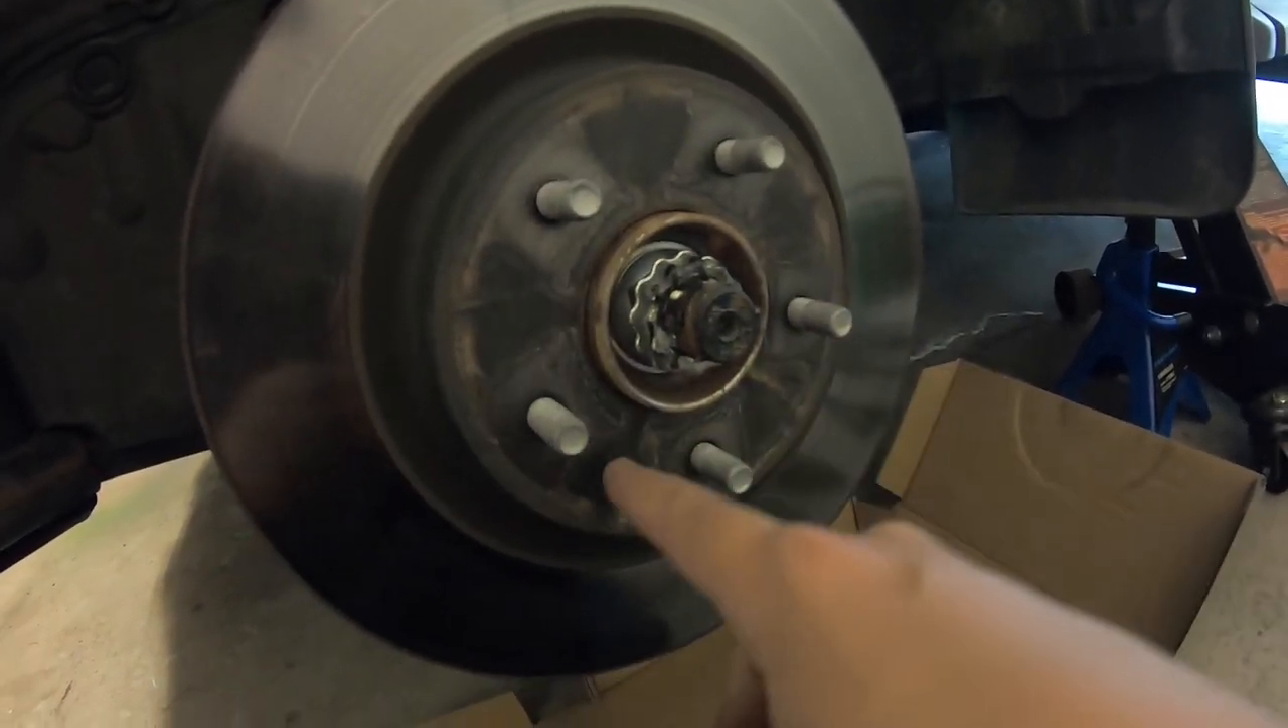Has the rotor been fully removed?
No.